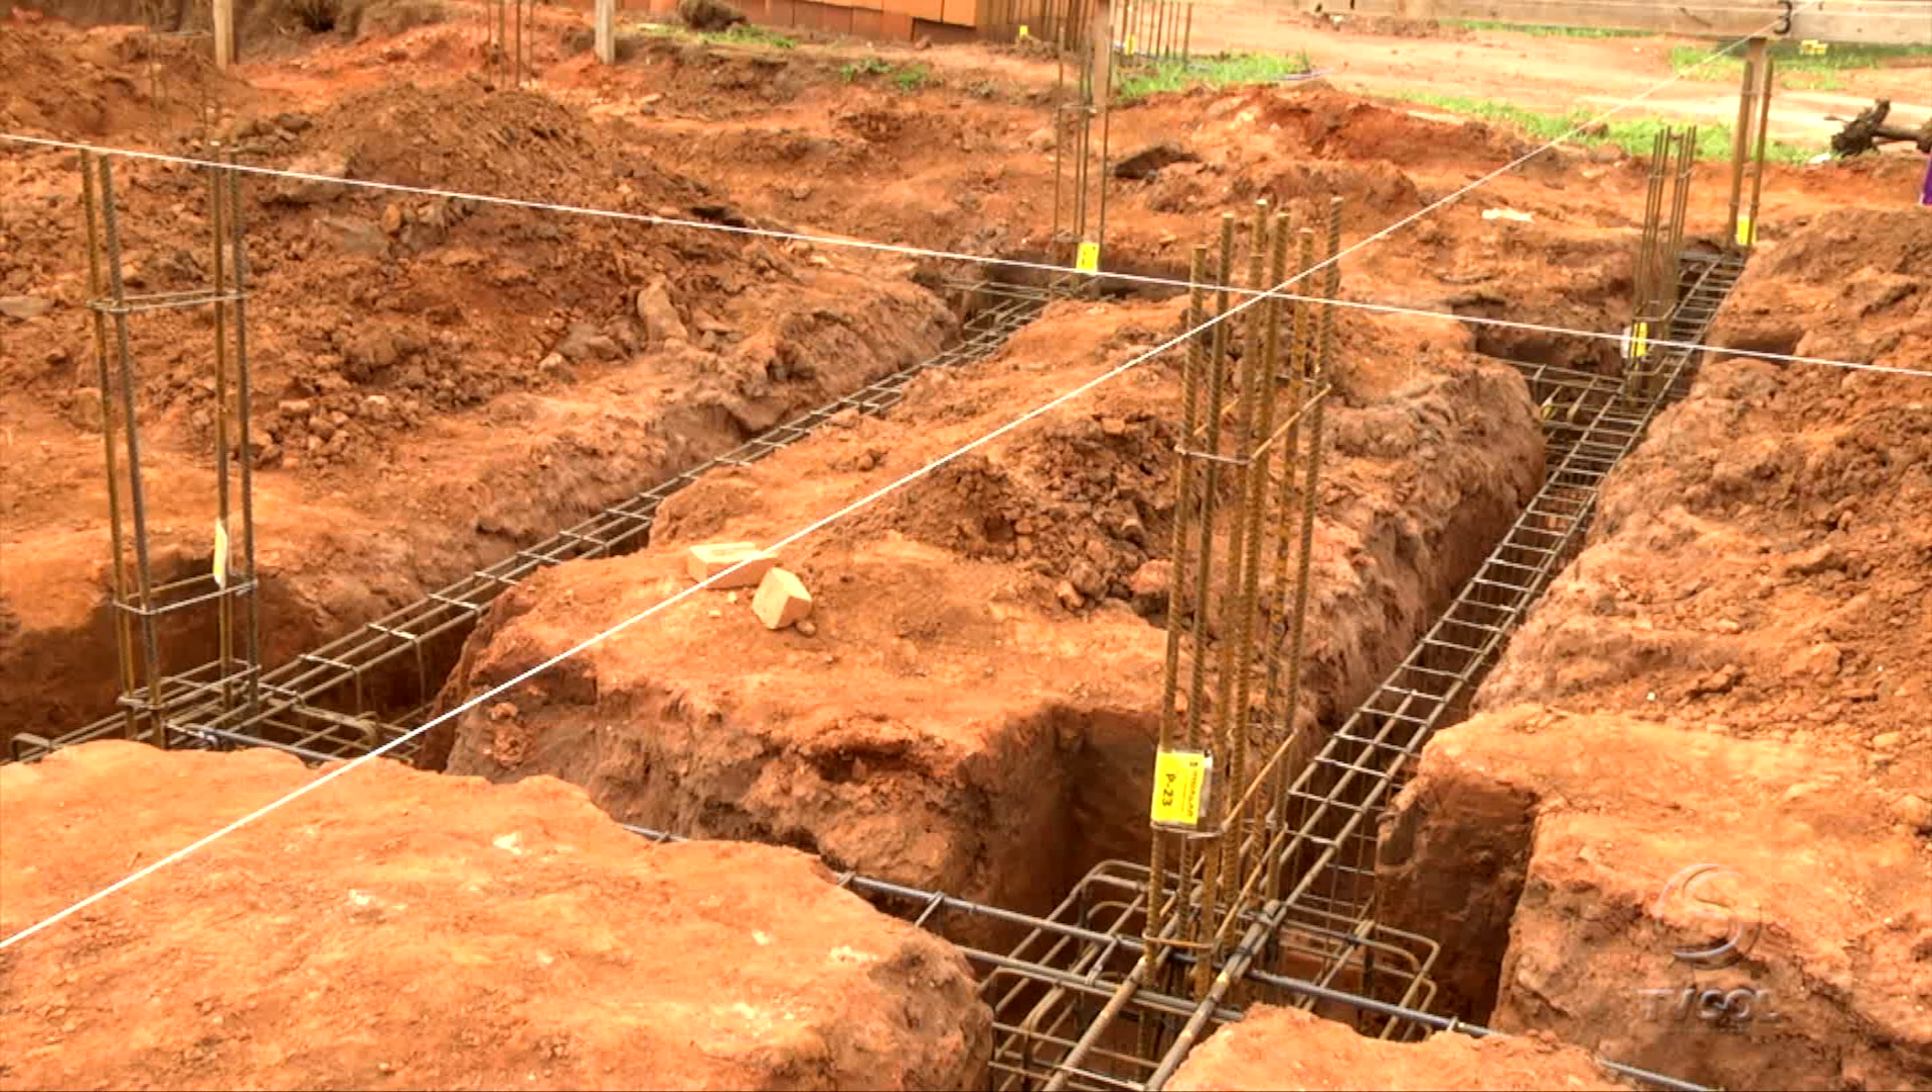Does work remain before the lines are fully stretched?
No.